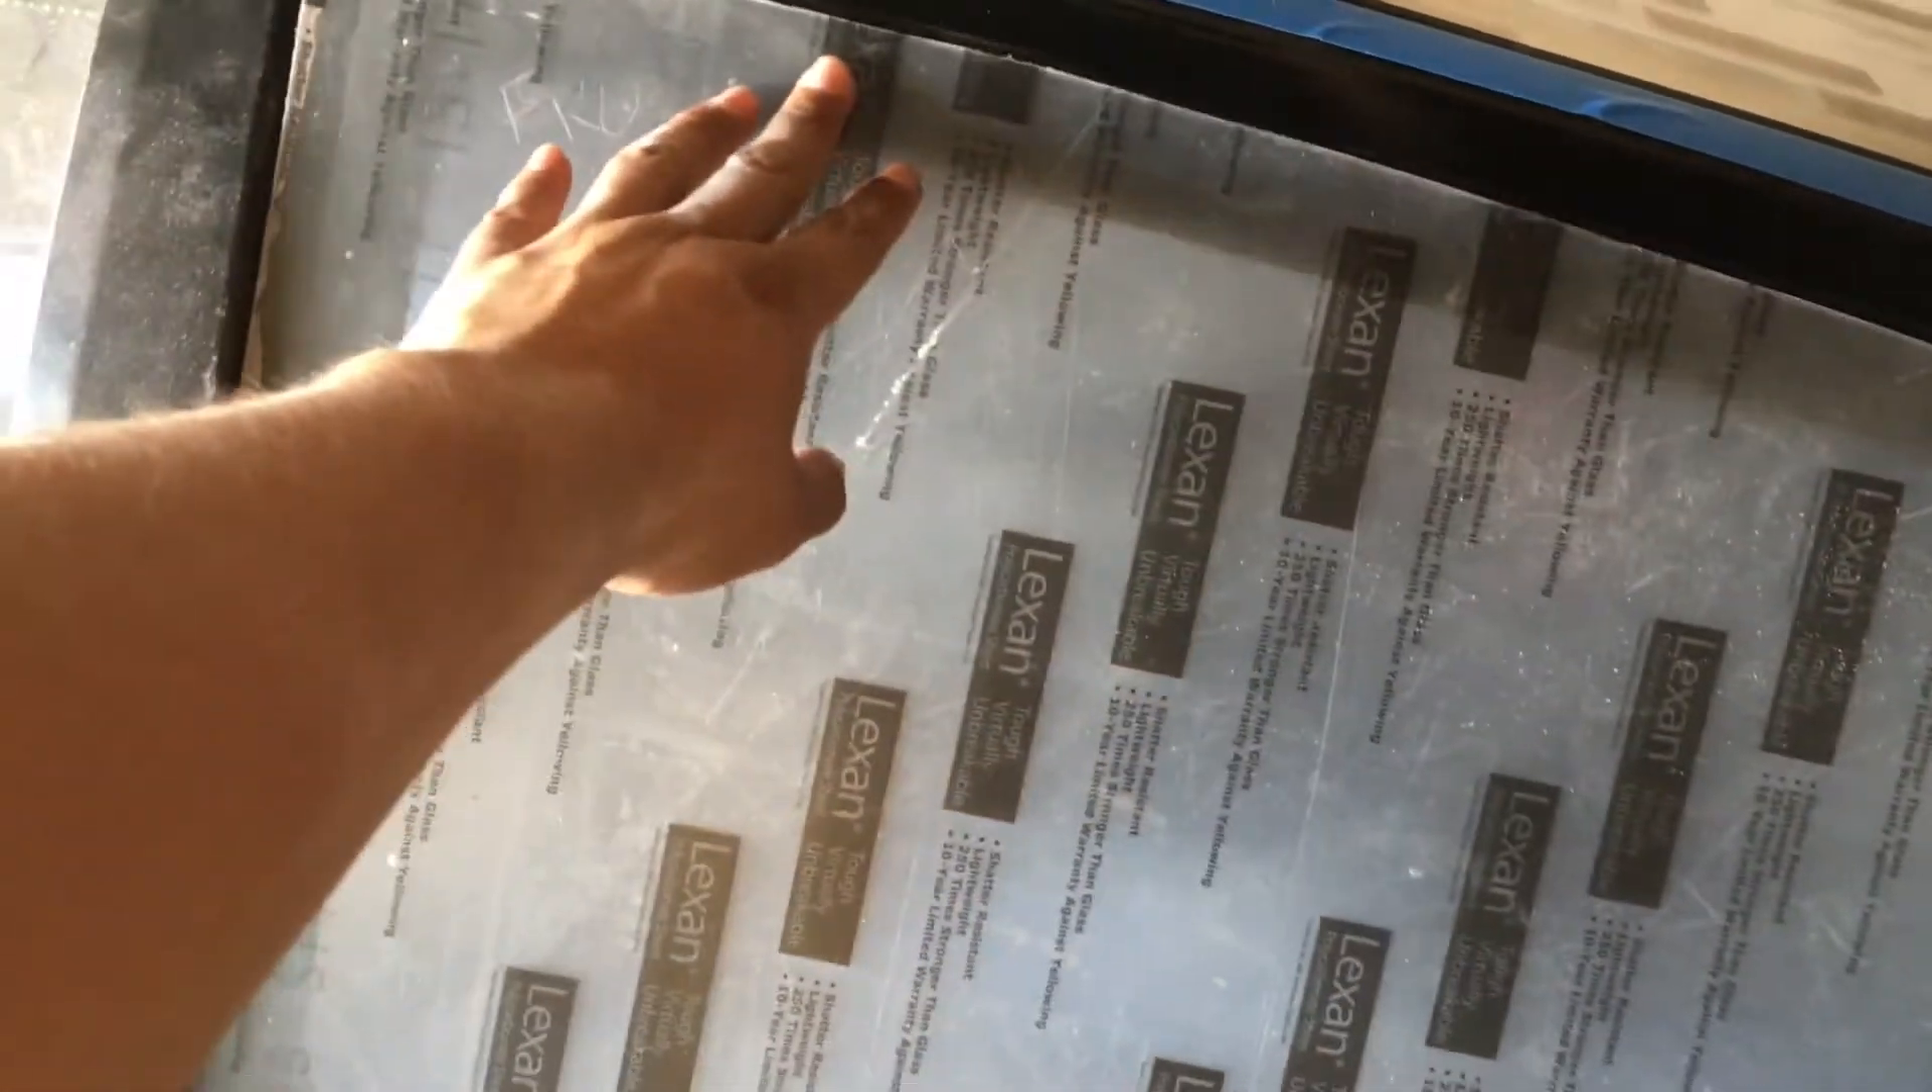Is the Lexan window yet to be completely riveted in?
Yes.